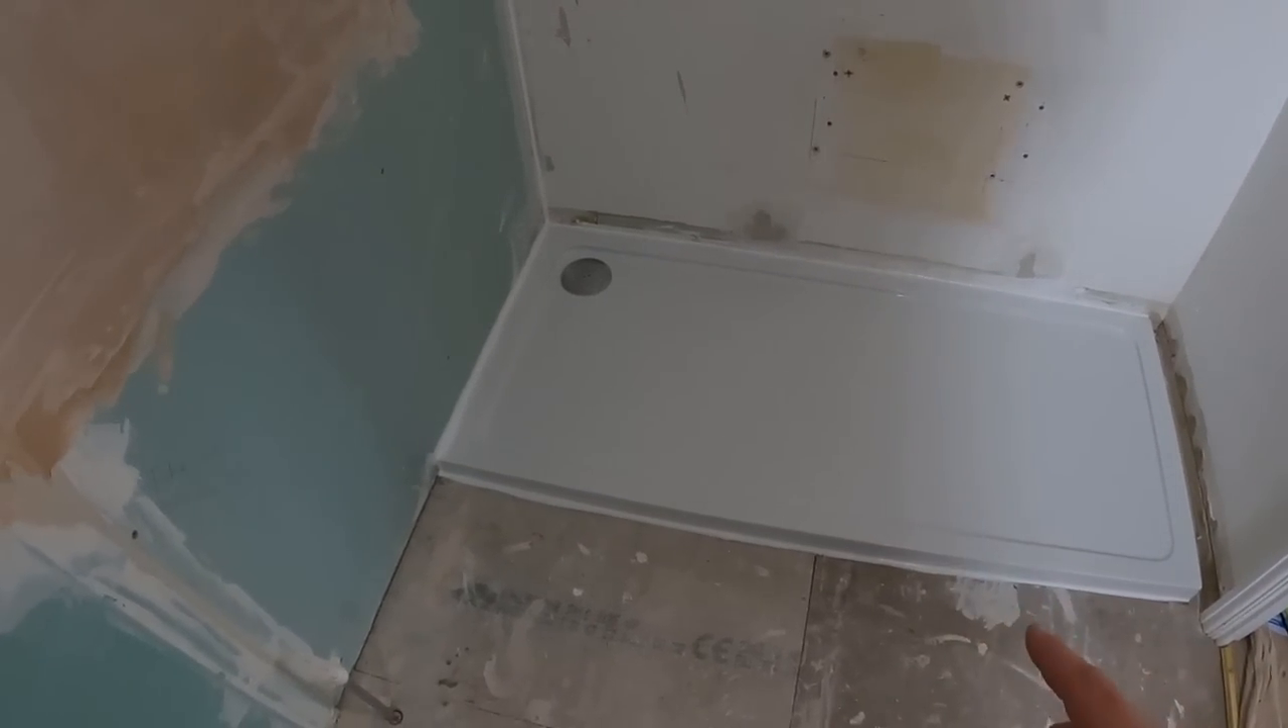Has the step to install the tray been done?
Yes.